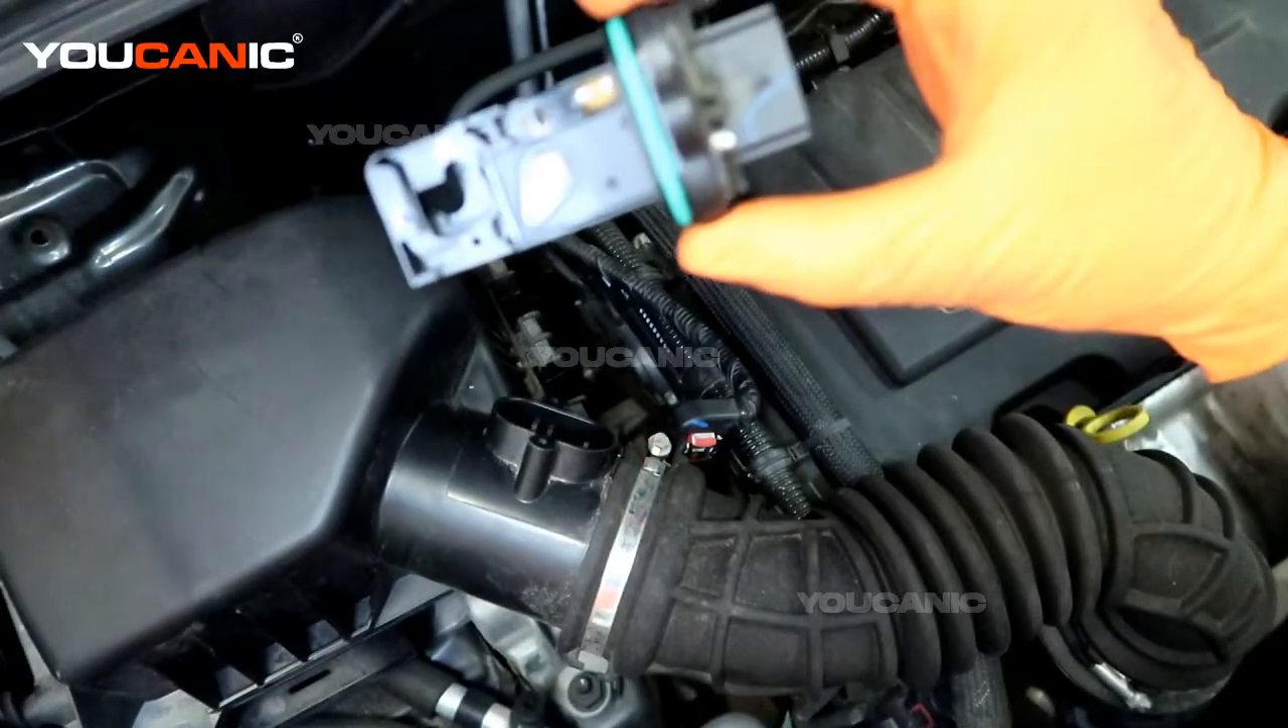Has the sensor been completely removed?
Yes.